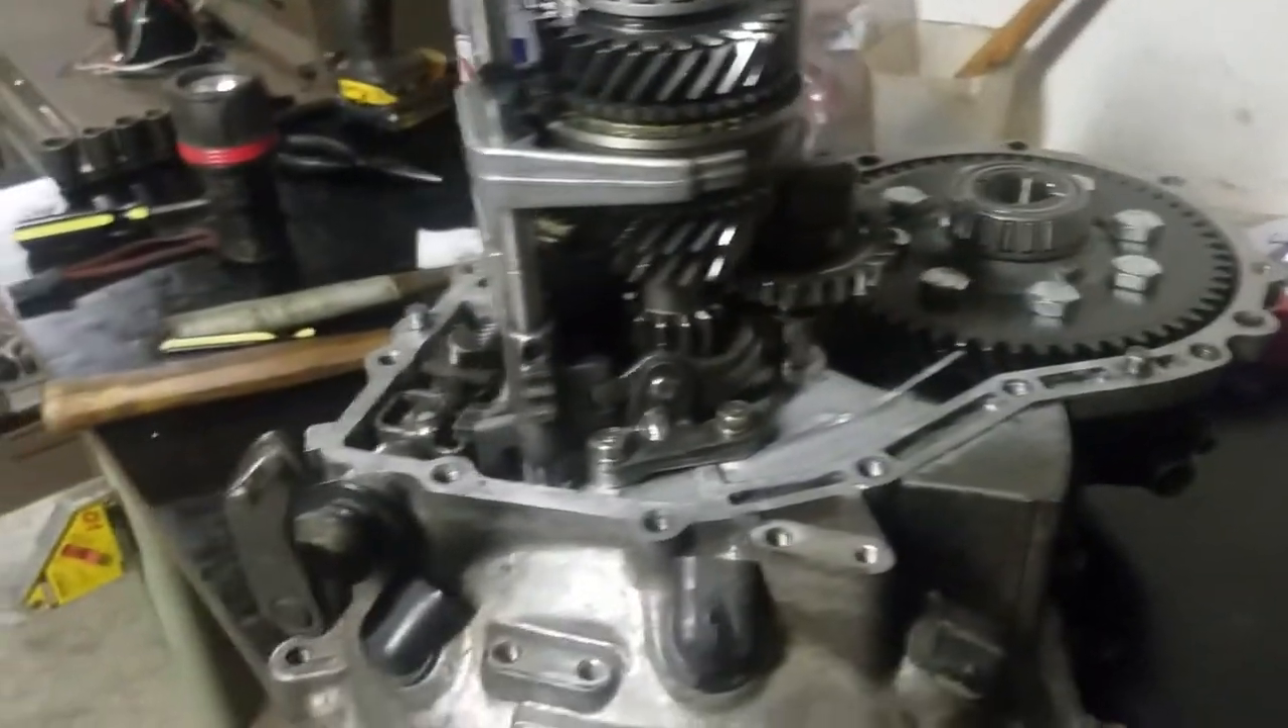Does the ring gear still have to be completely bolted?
No.